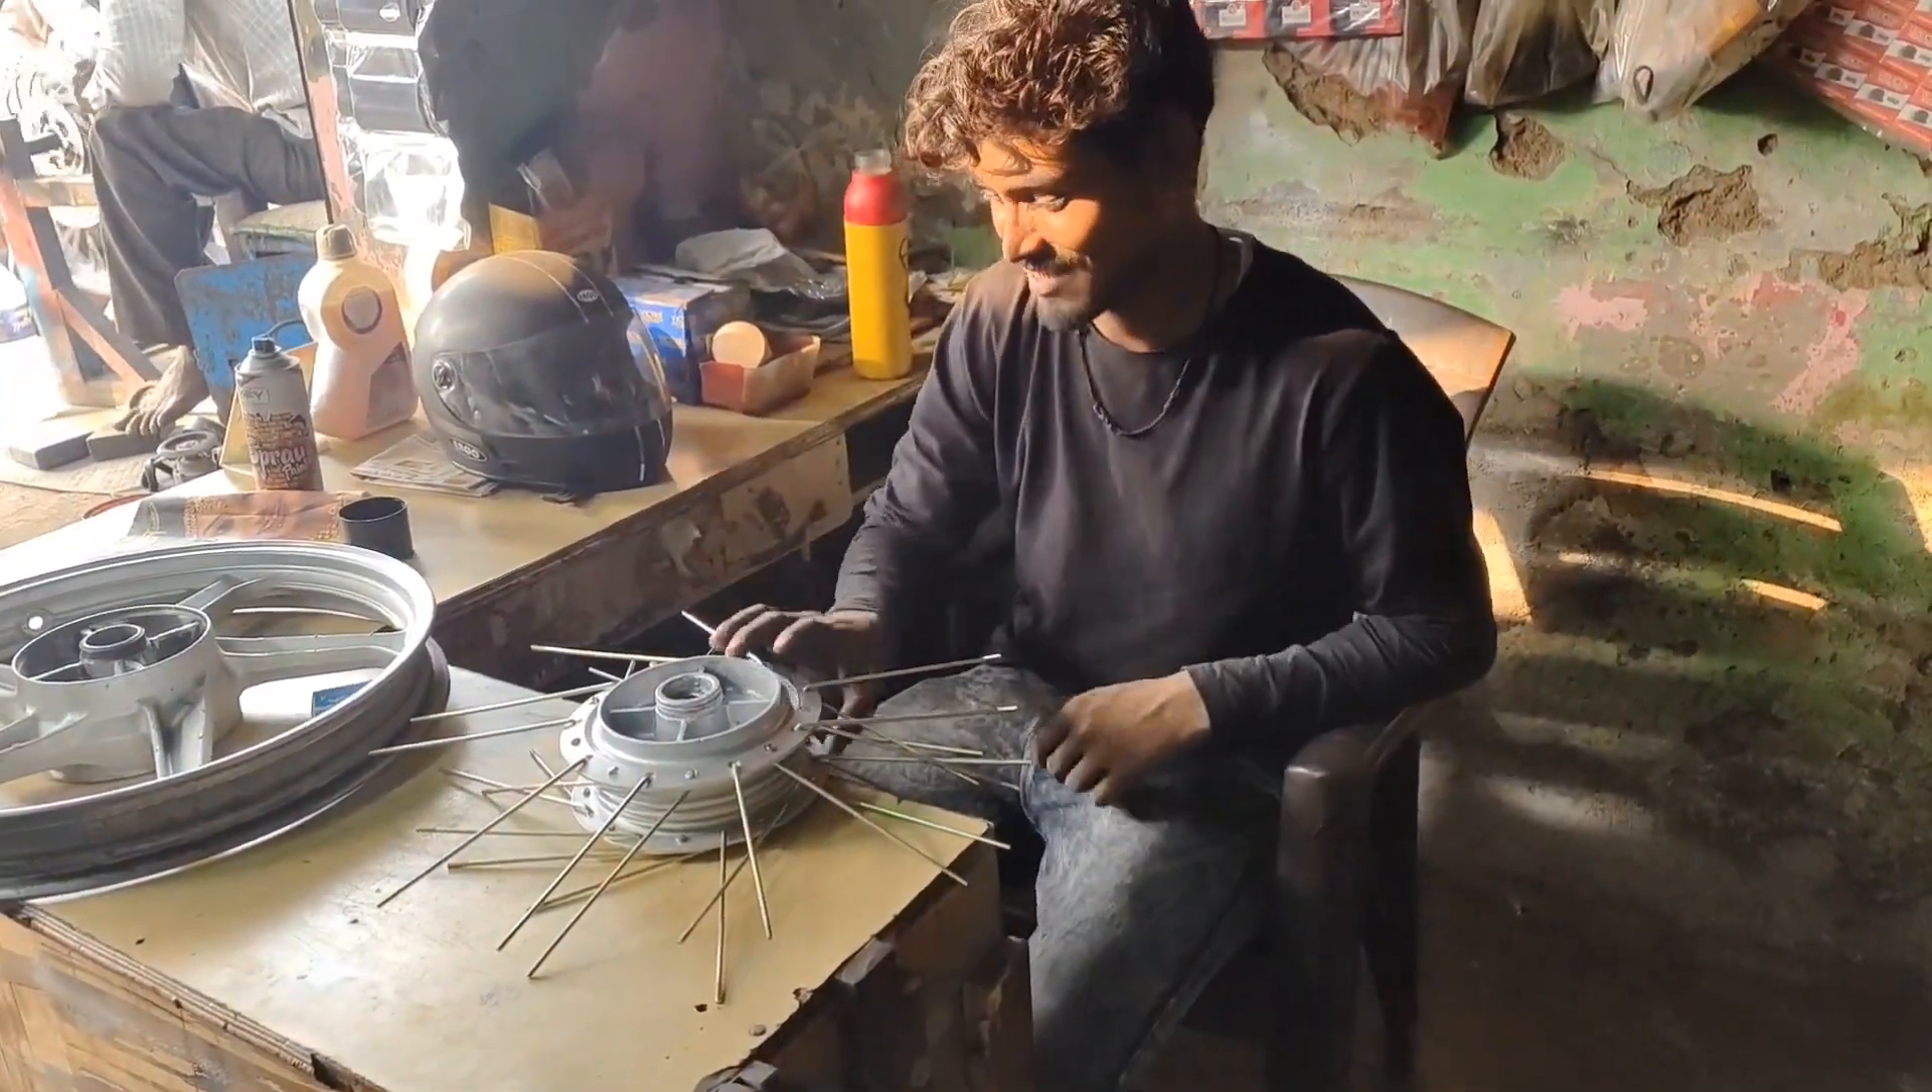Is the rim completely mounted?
No.